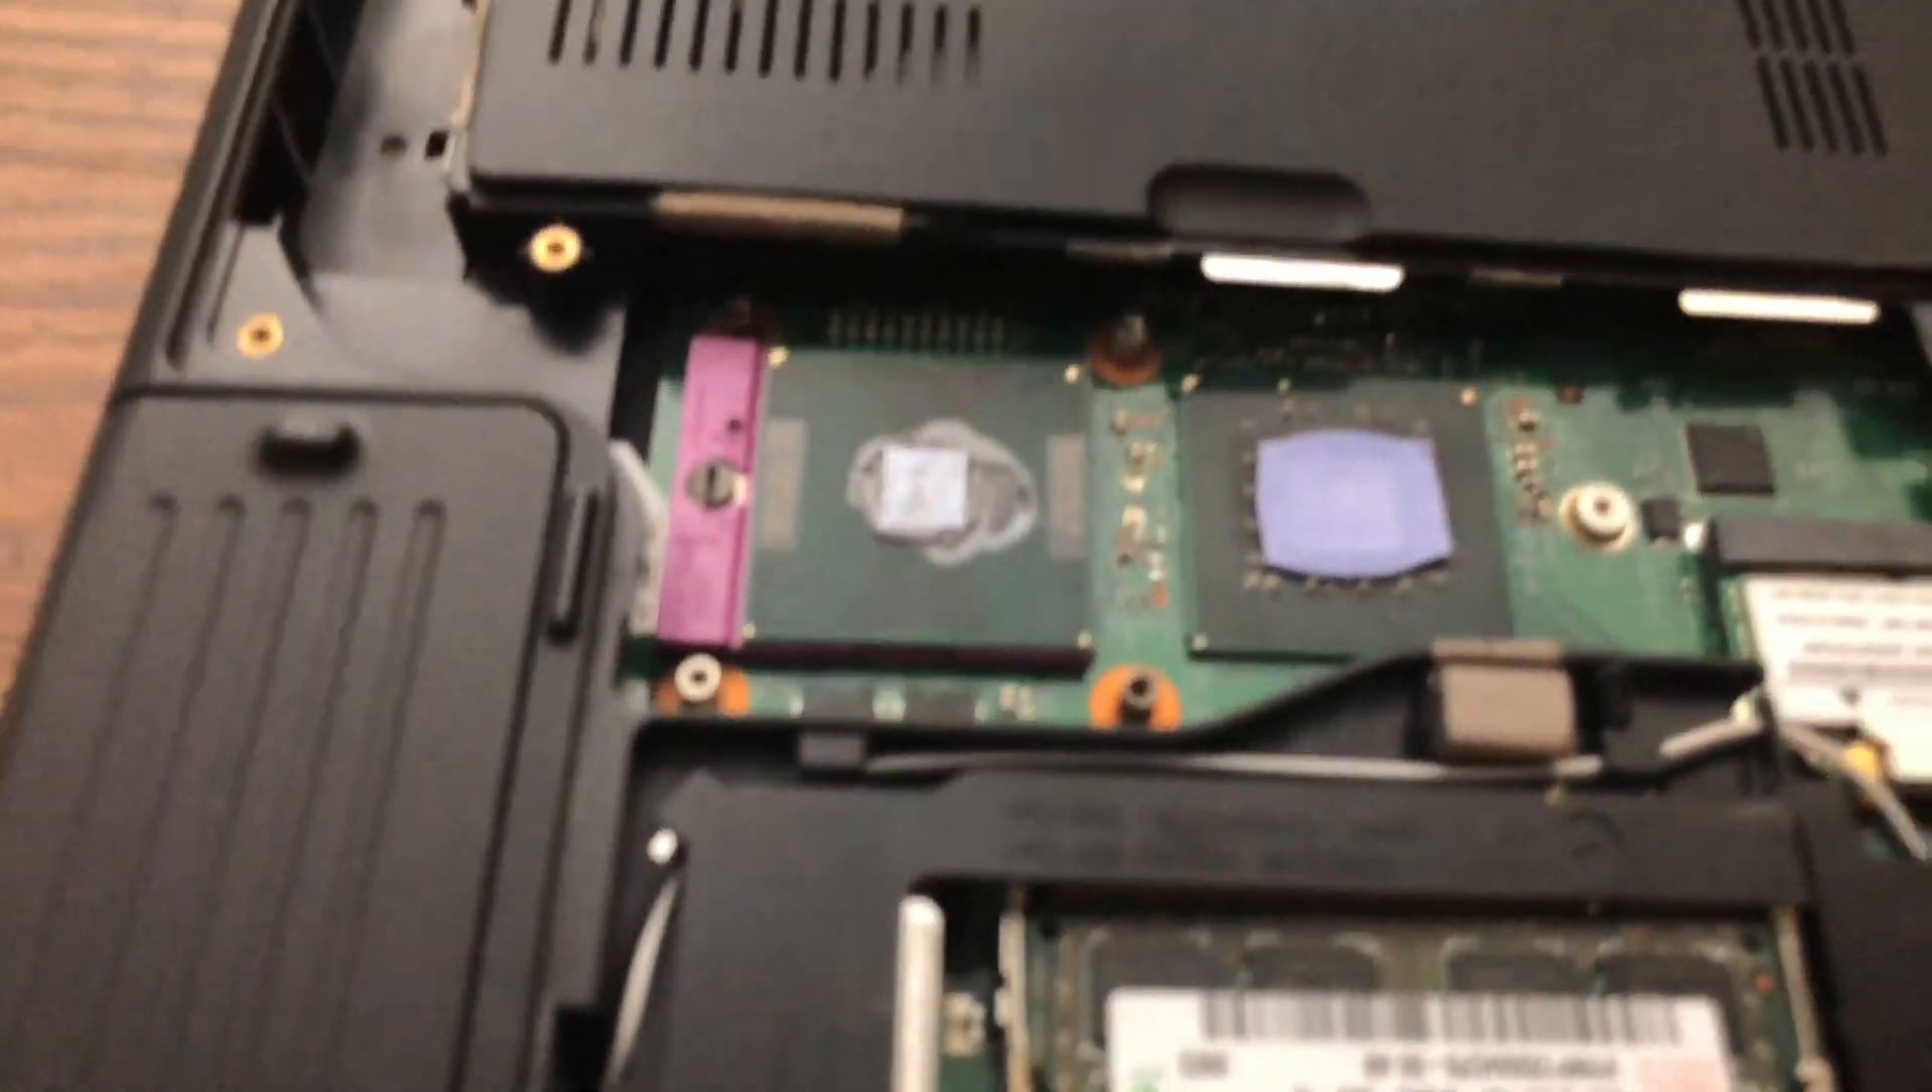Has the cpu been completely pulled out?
No.